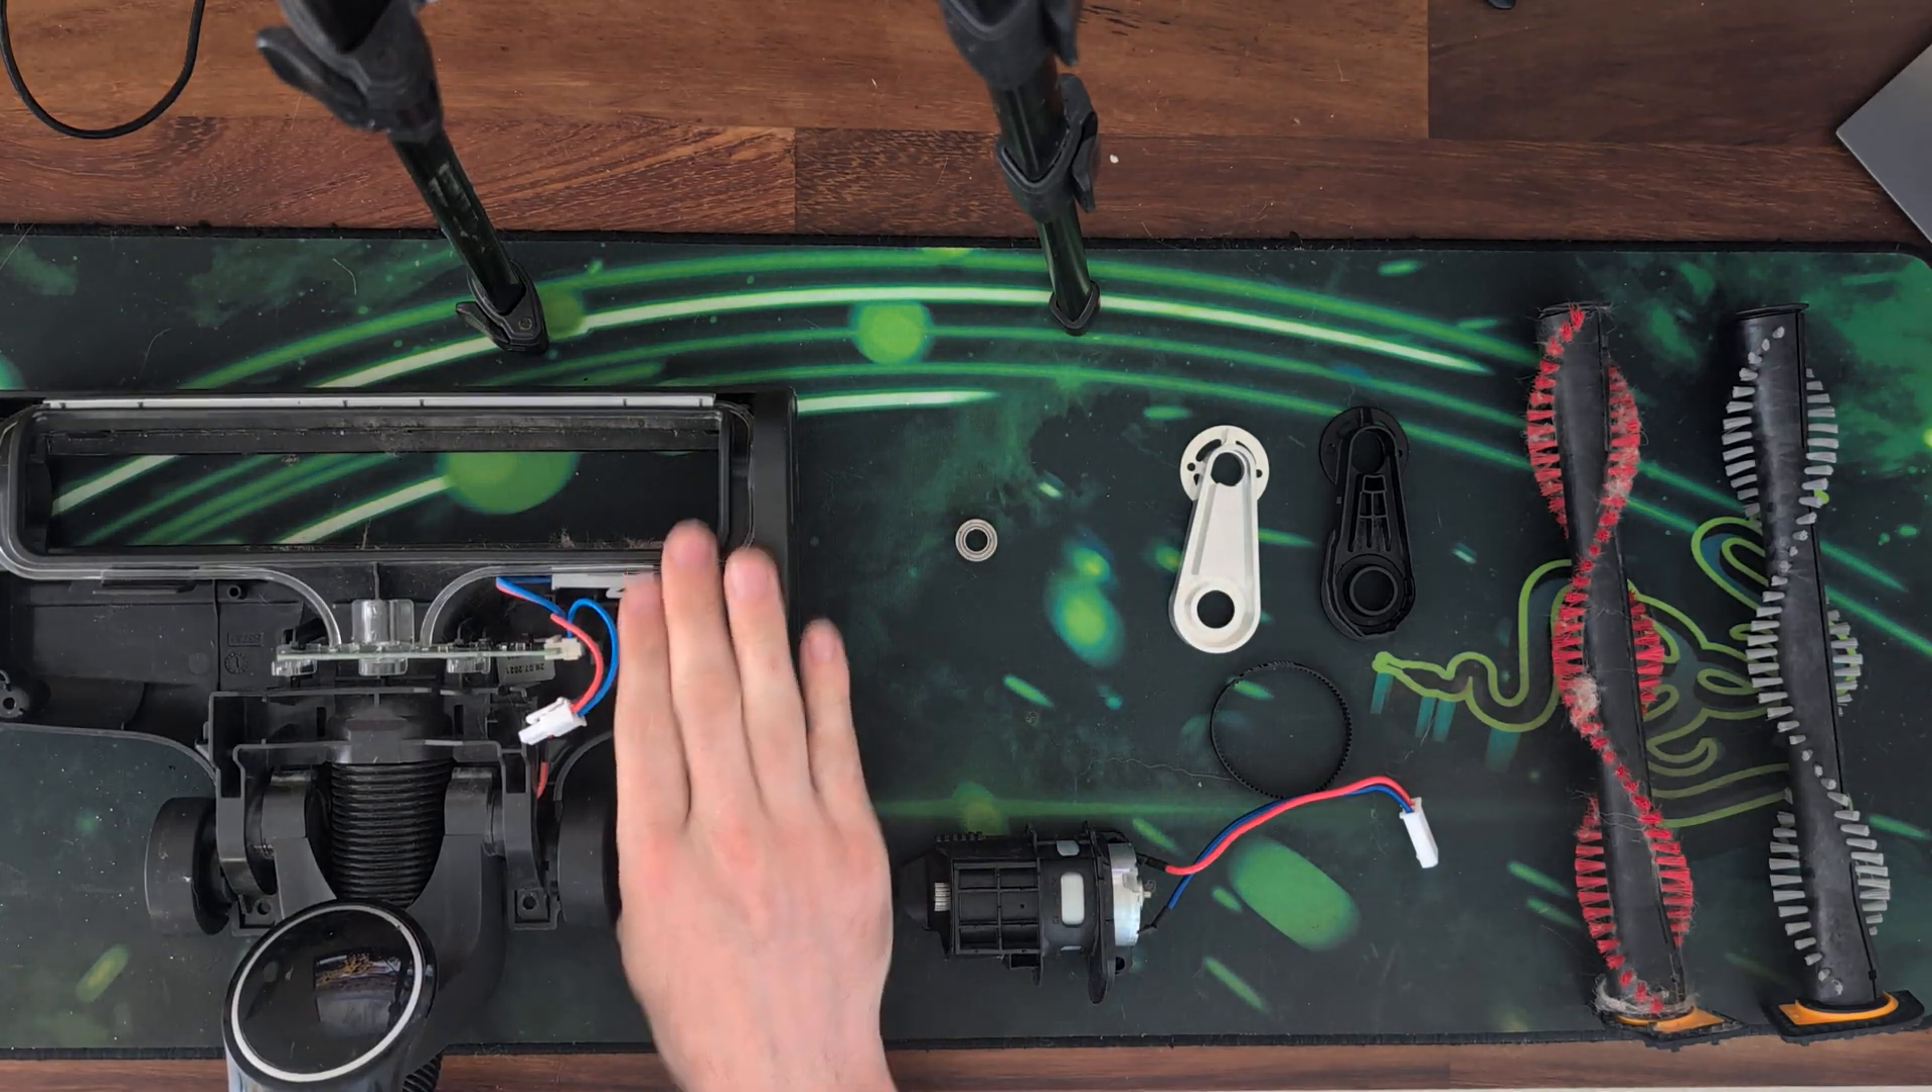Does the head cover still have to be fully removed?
No.